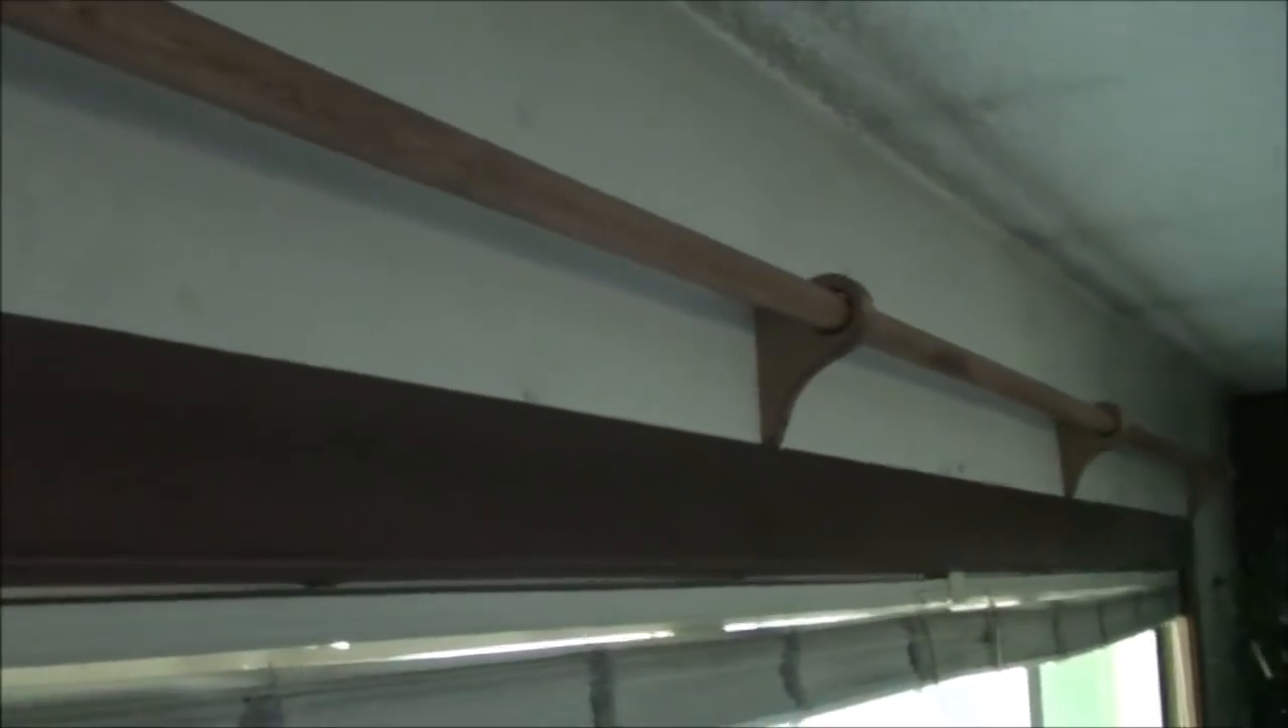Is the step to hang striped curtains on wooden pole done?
No.